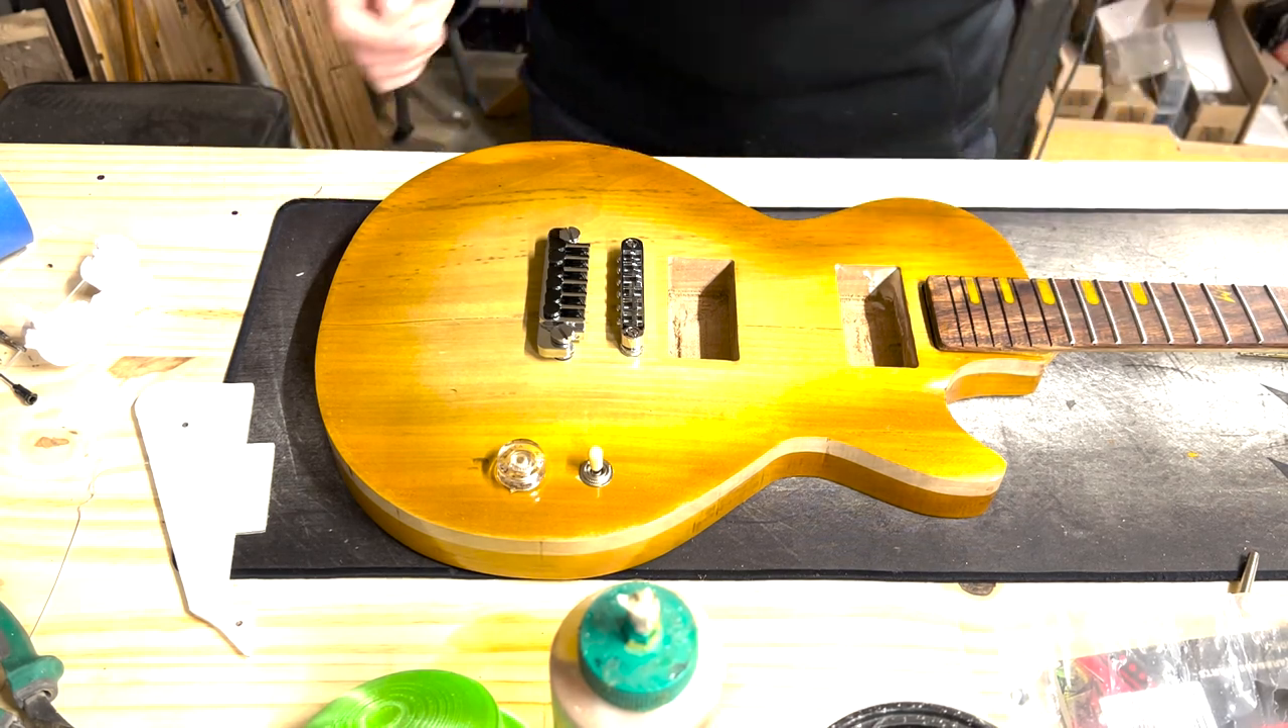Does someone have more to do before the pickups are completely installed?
Yes.